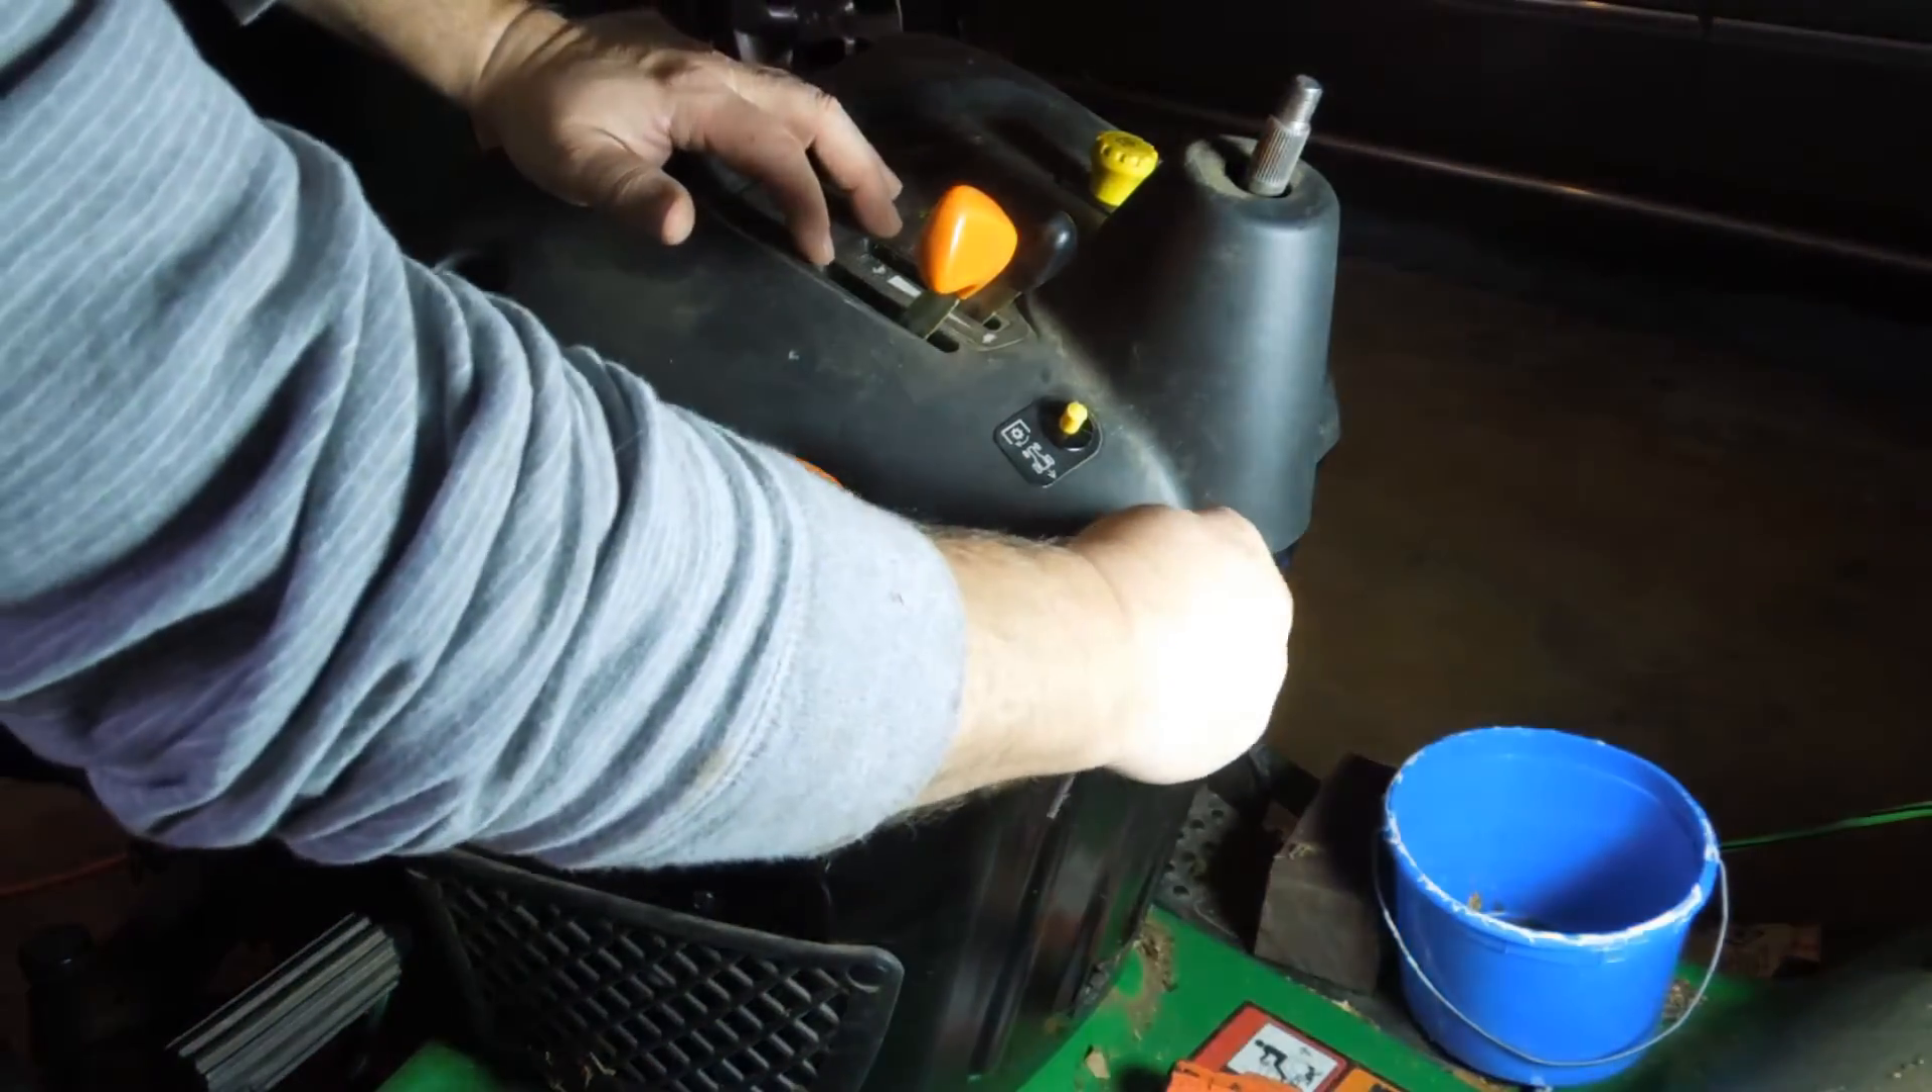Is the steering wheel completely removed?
Yes.